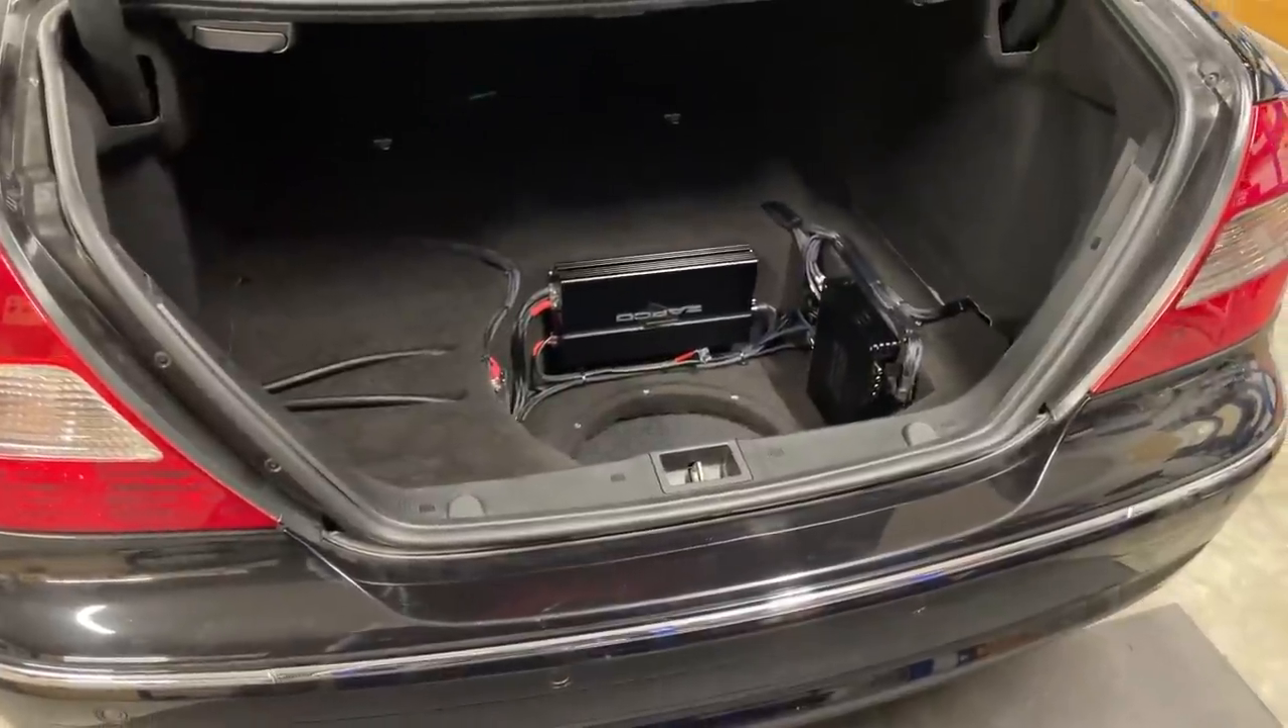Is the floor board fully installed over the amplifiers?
No.